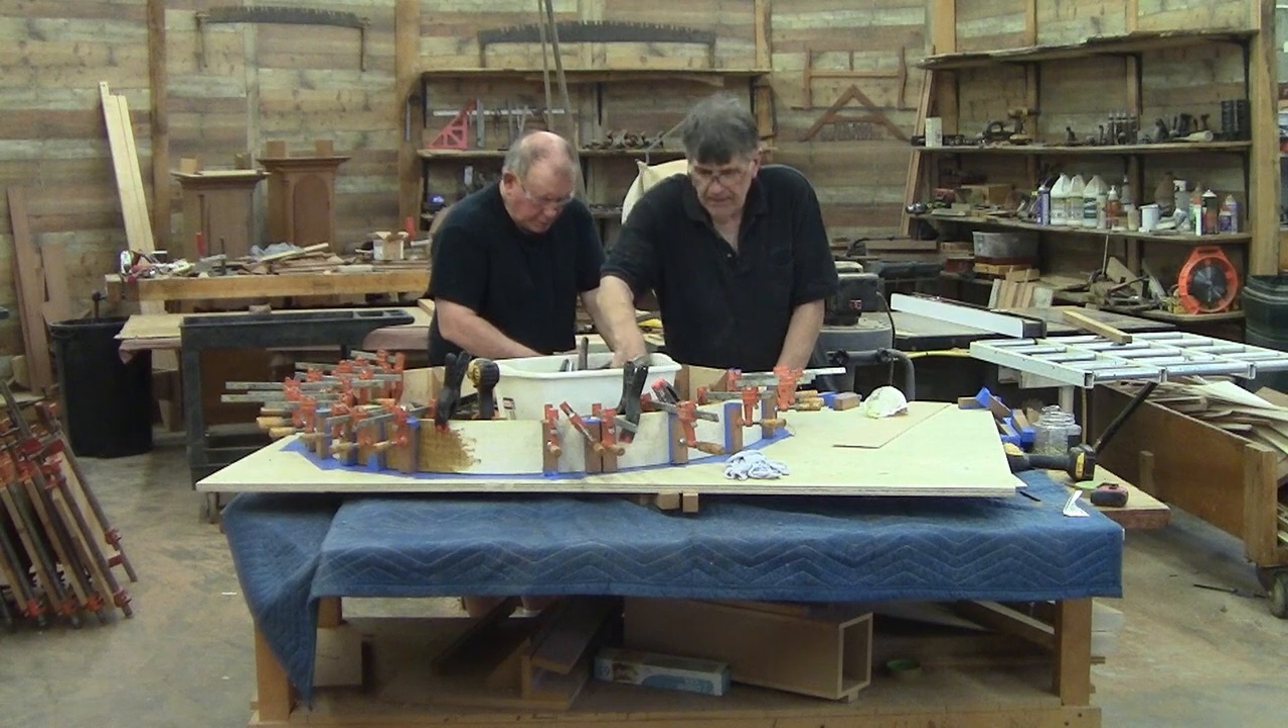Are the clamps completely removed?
No.